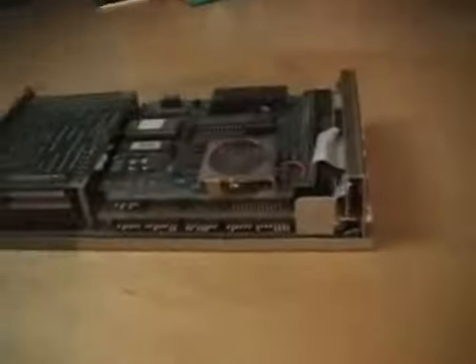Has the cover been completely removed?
Yes.